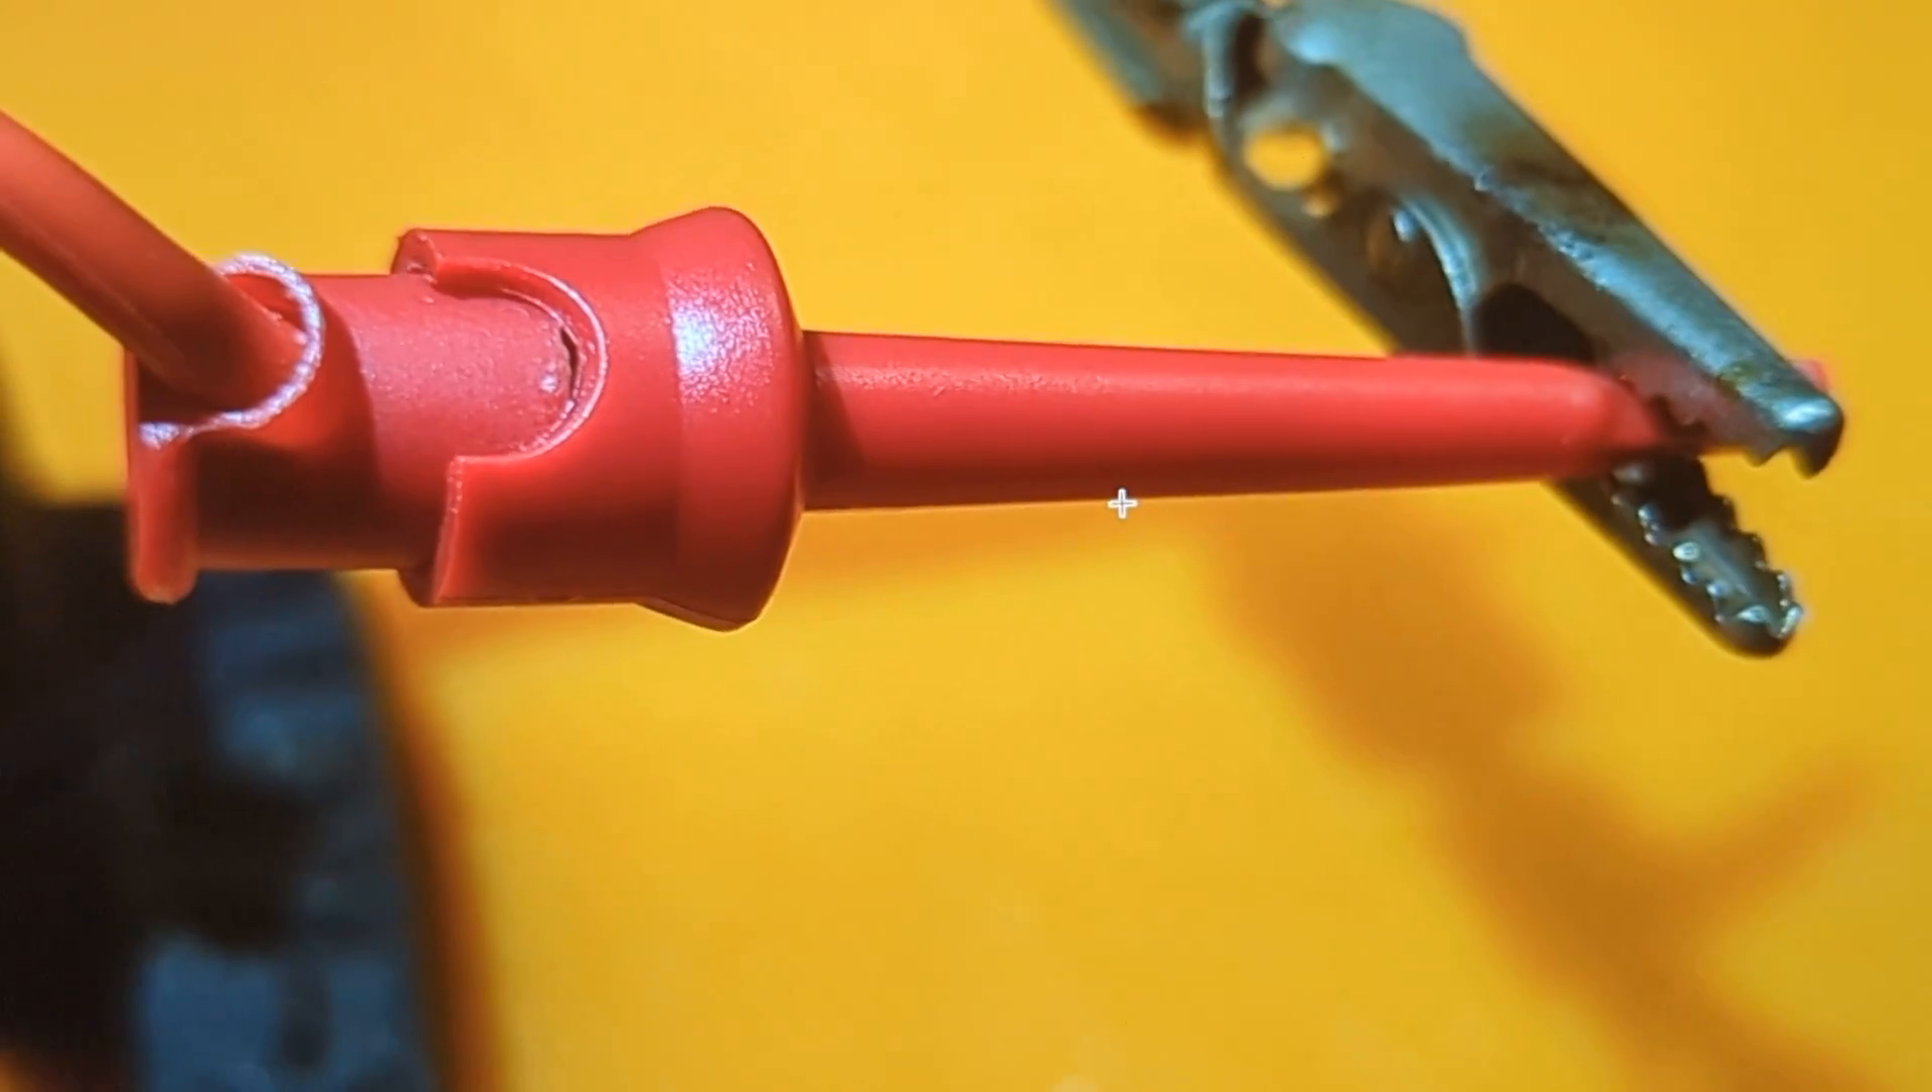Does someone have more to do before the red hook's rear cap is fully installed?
No.